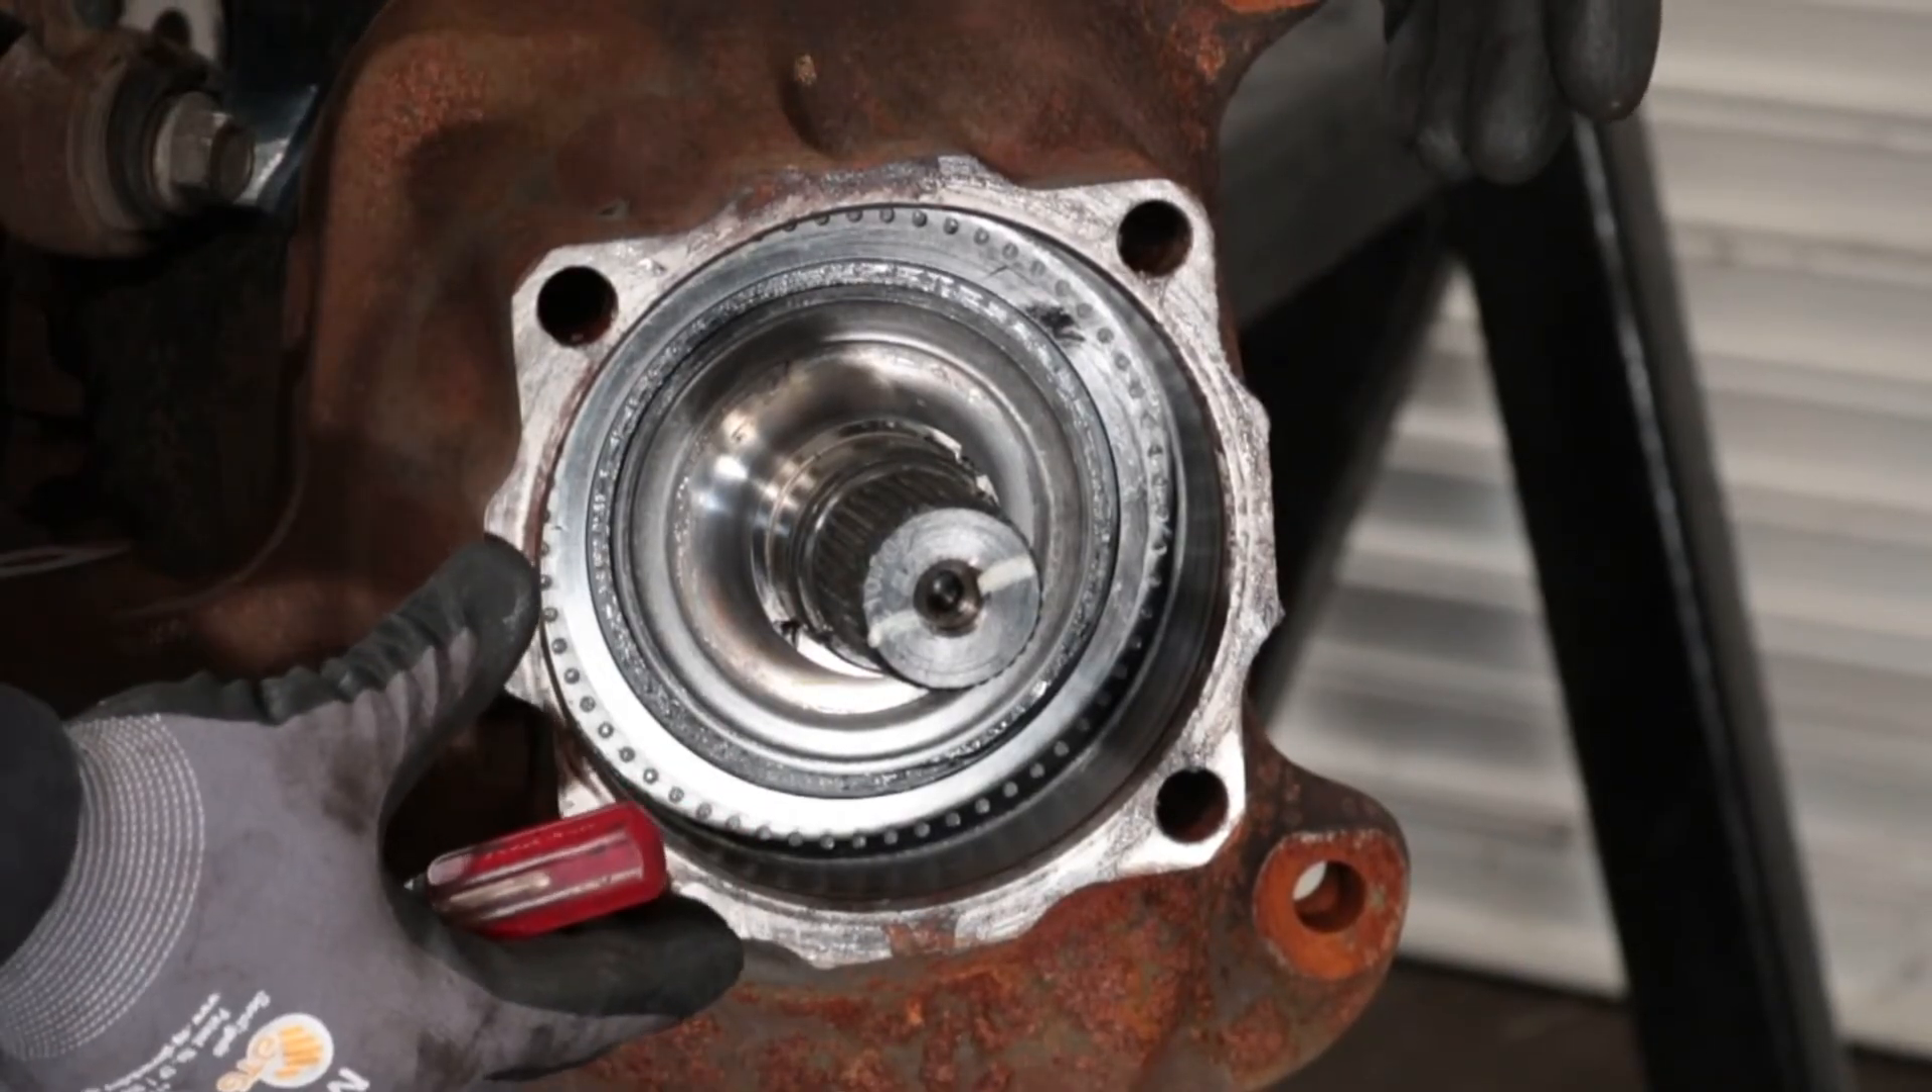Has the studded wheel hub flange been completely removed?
Yes.